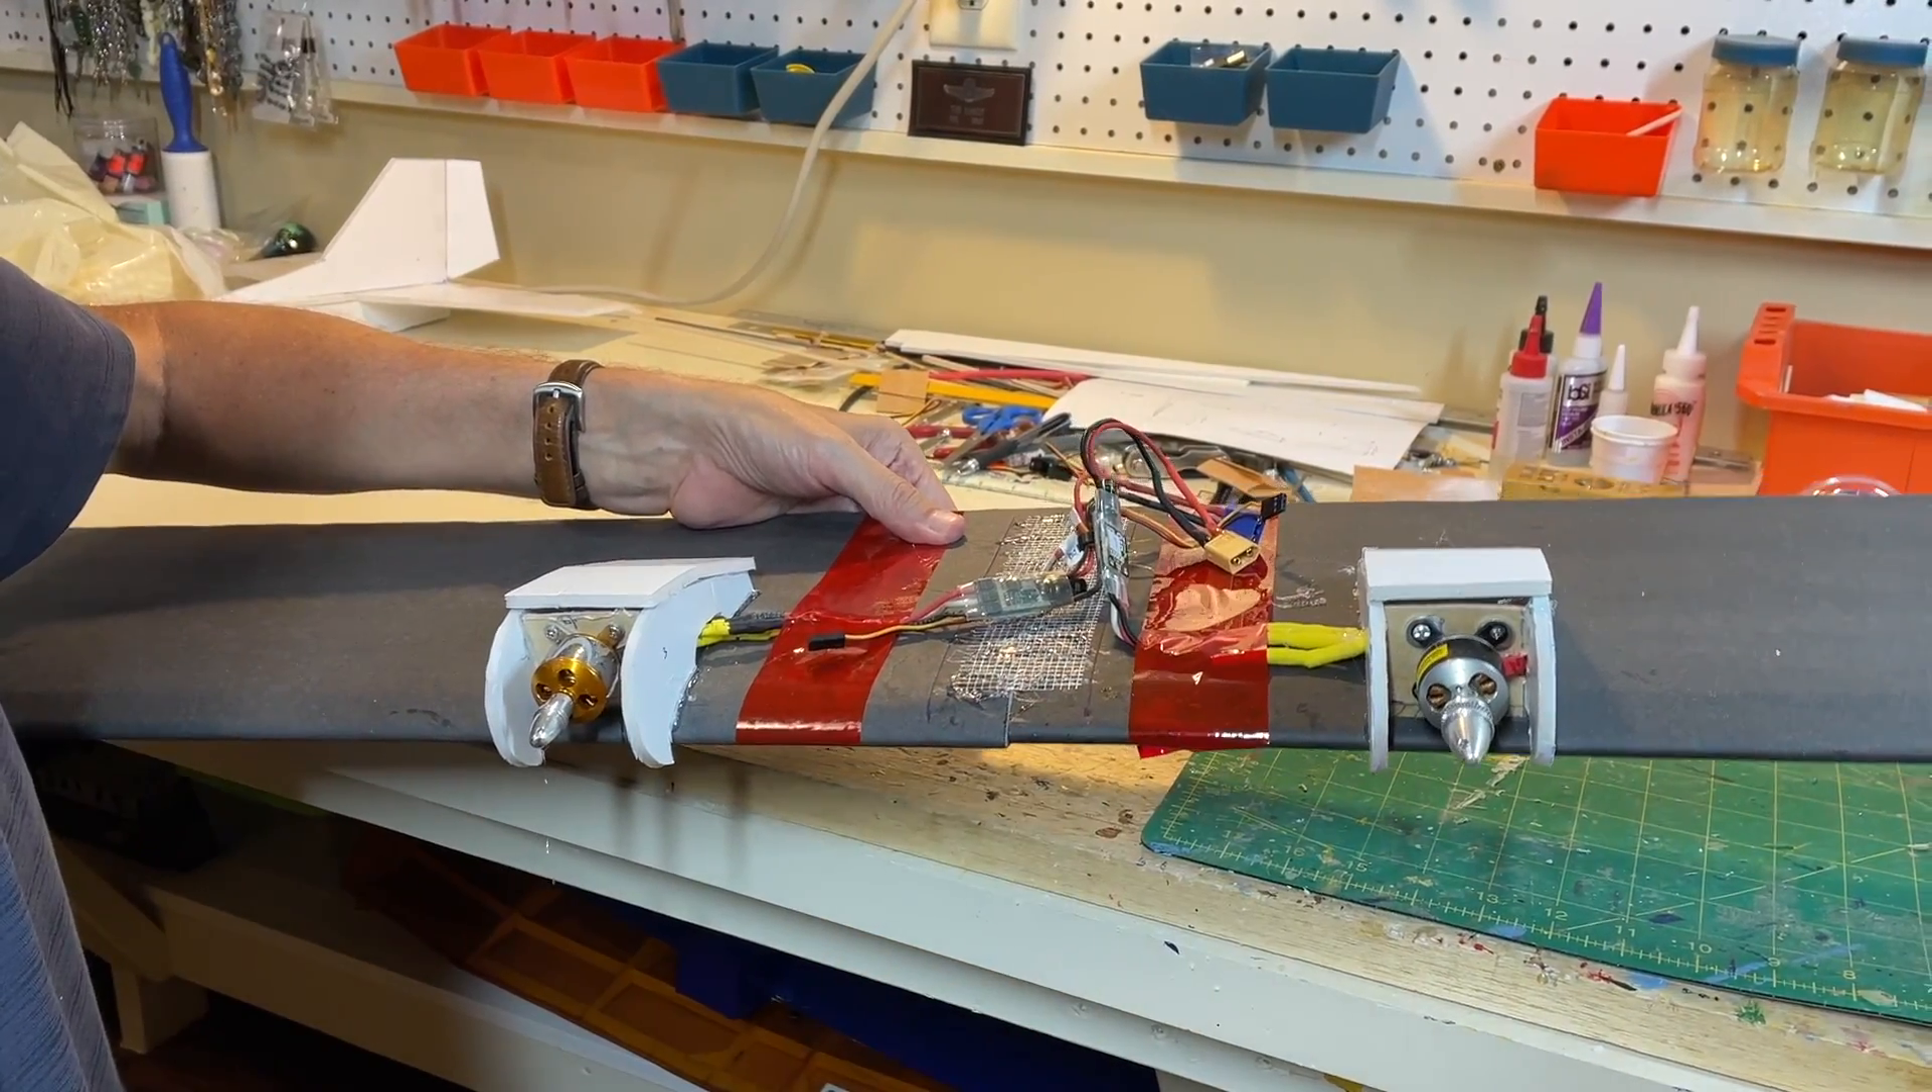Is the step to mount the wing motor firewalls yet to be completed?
No.